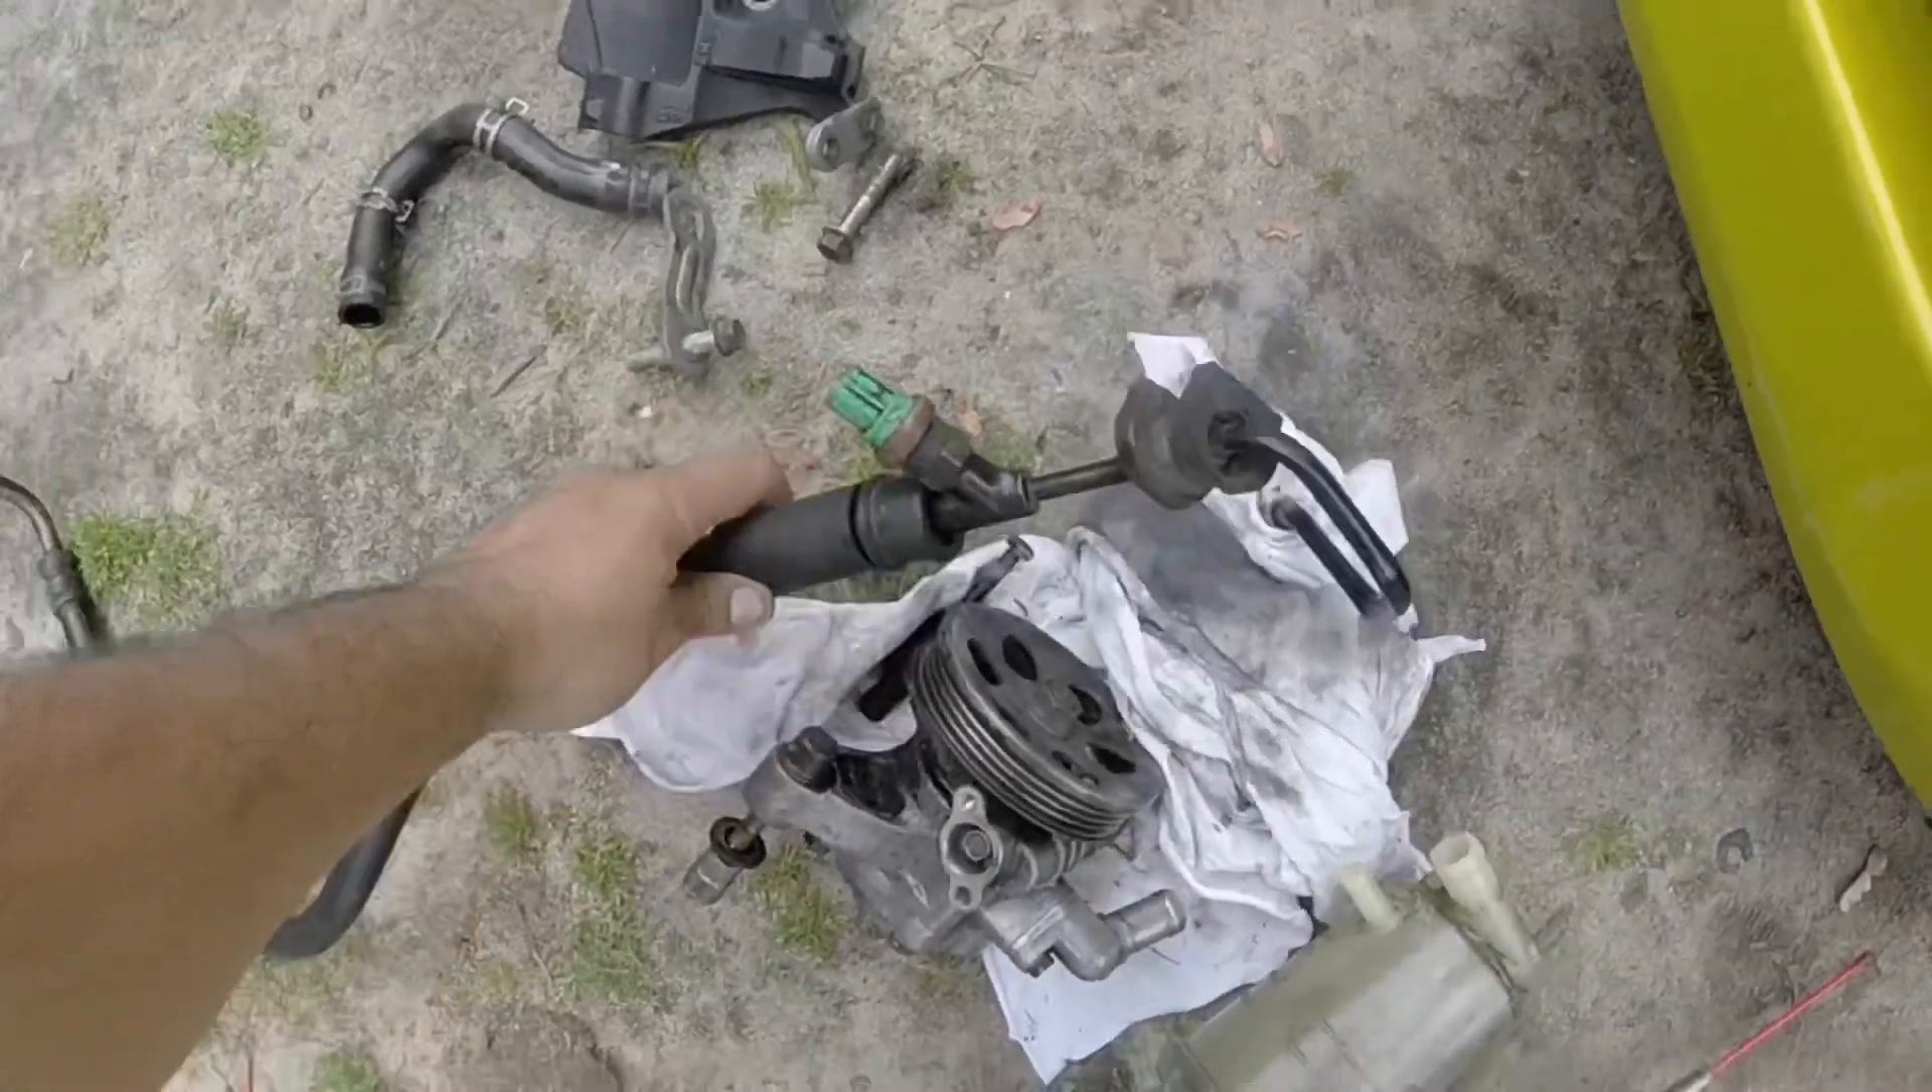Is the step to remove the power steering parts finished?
Yes.